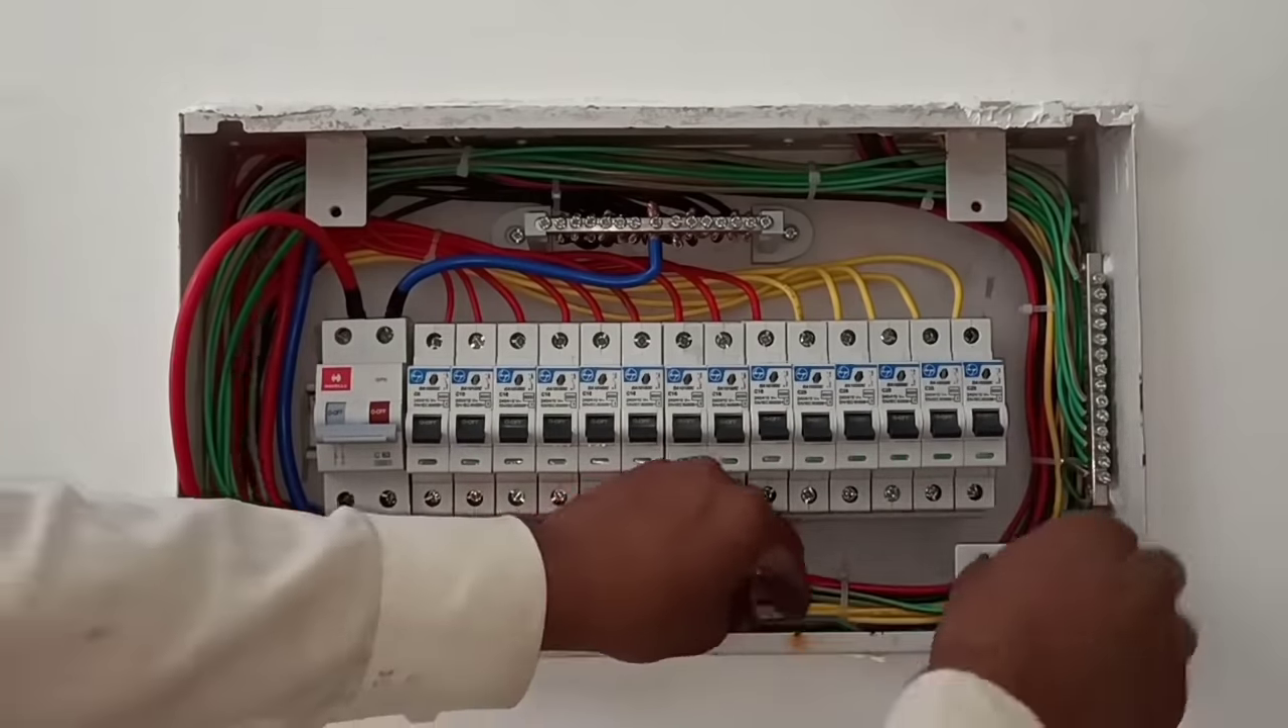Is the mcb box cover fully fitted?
No.